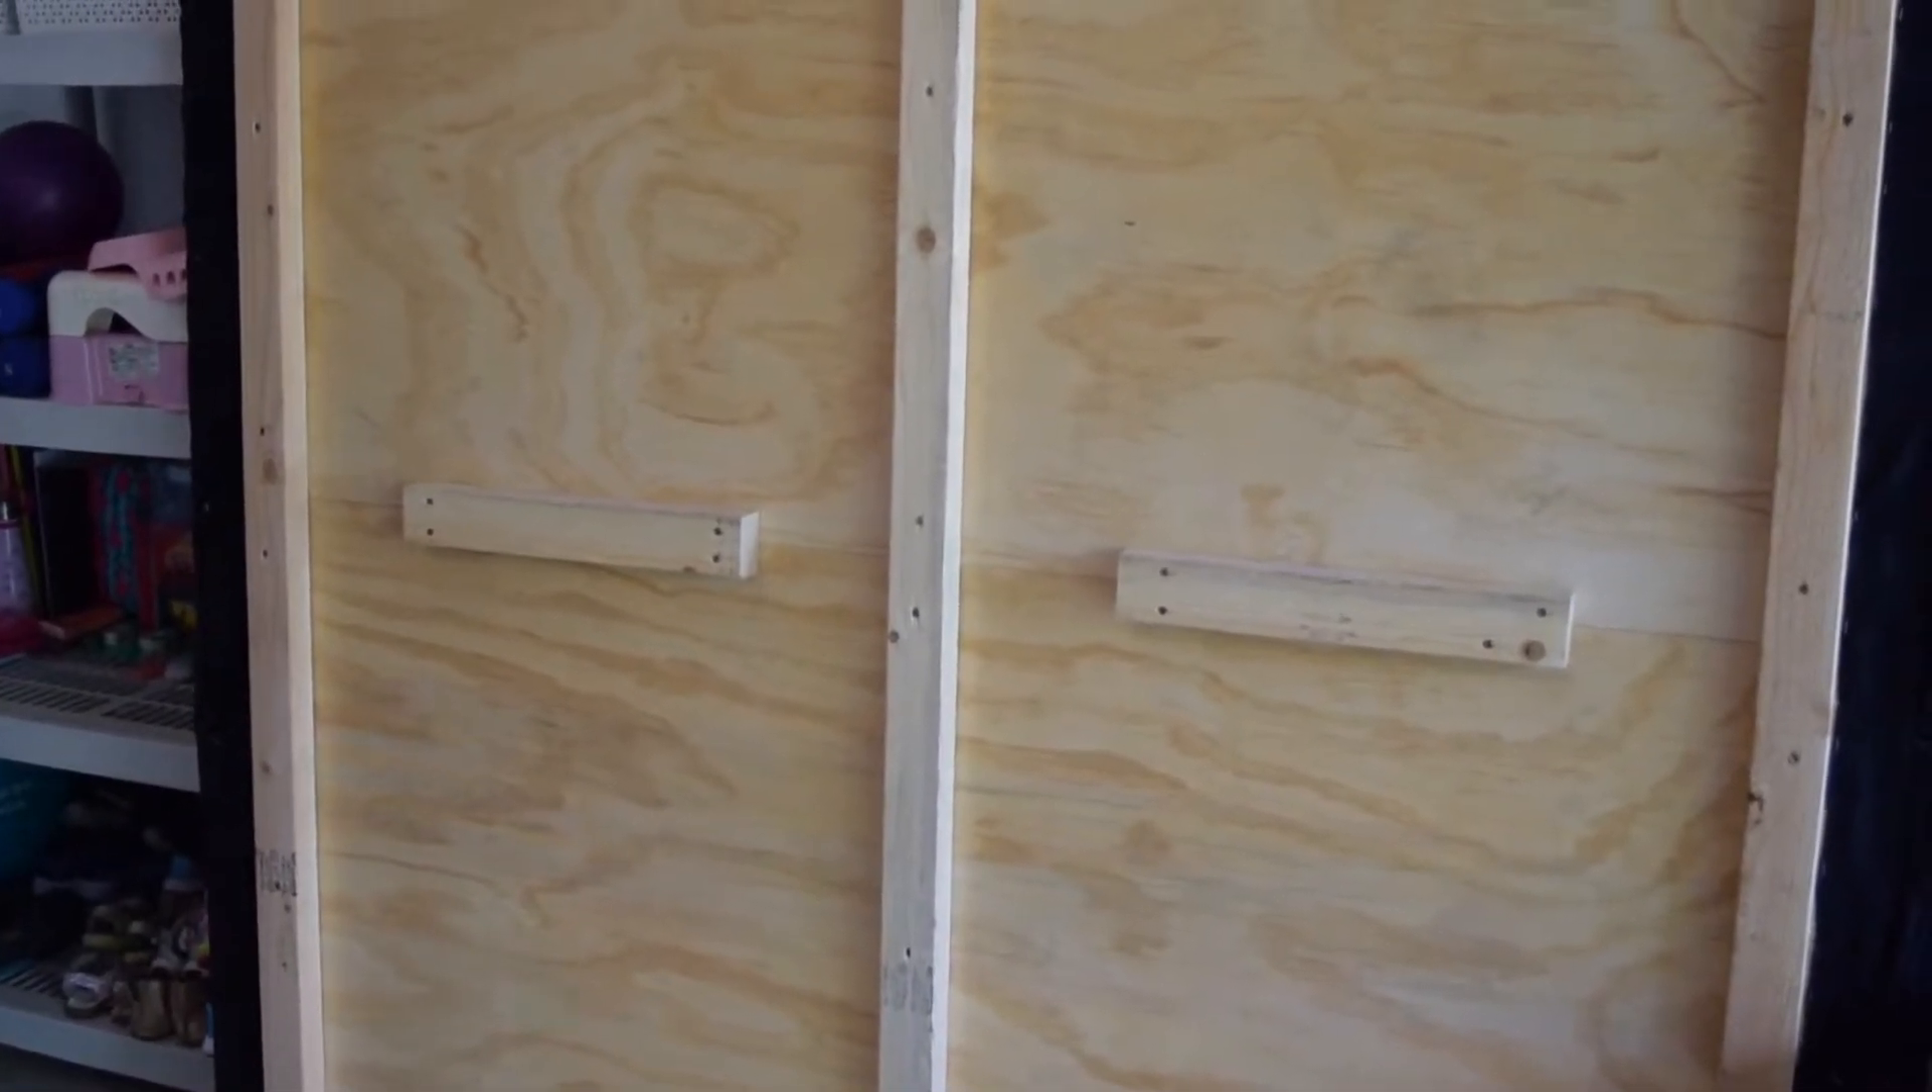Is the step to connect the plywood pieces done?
Yes.